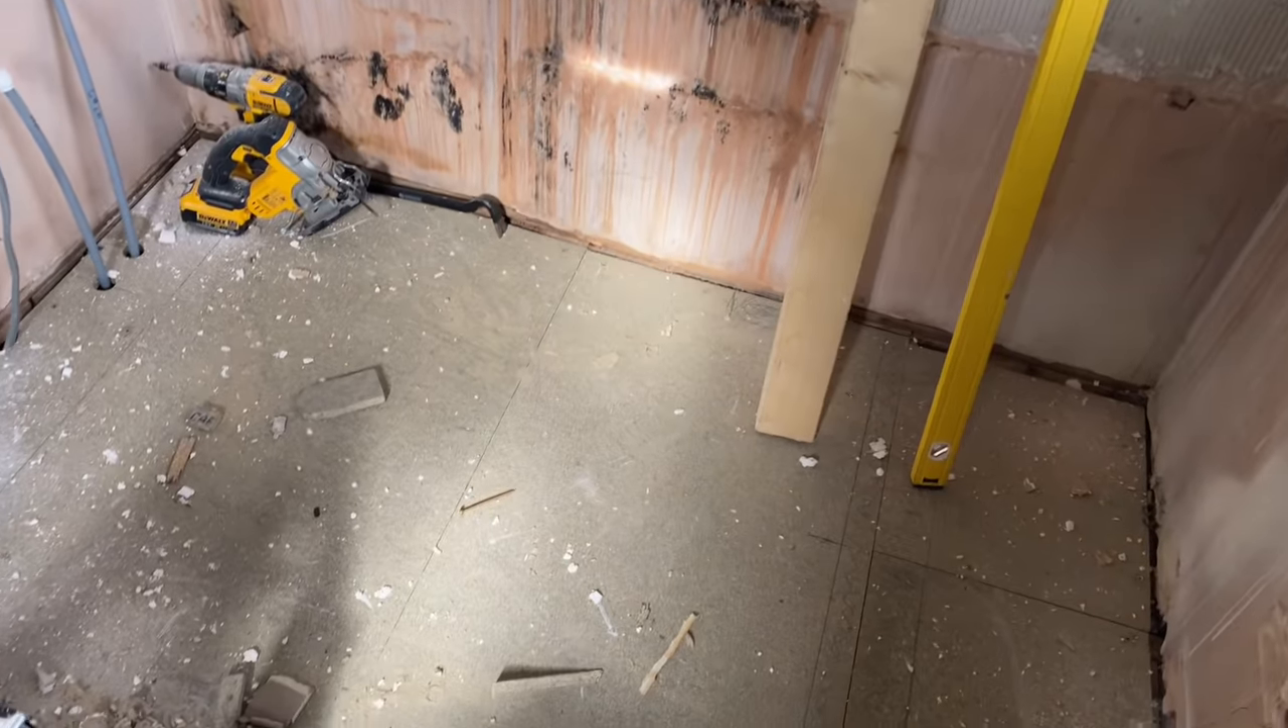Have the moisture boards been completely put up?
No.